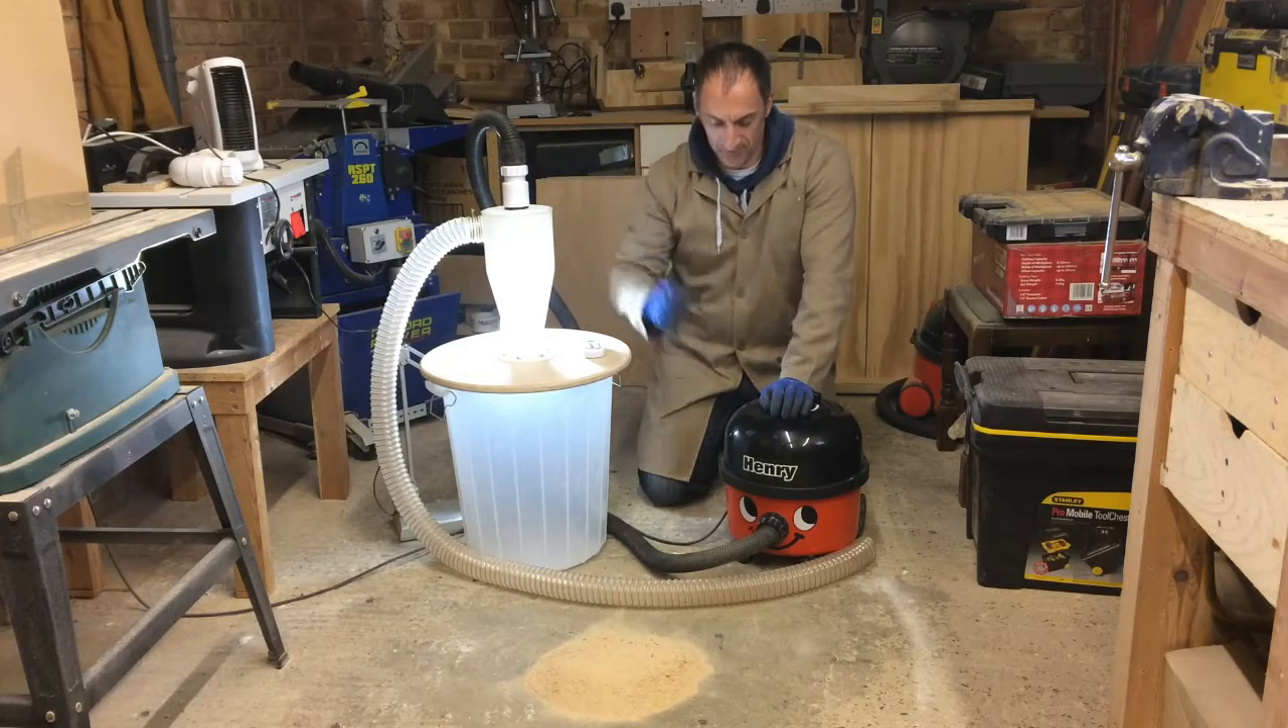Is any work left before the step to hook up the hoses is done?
No.